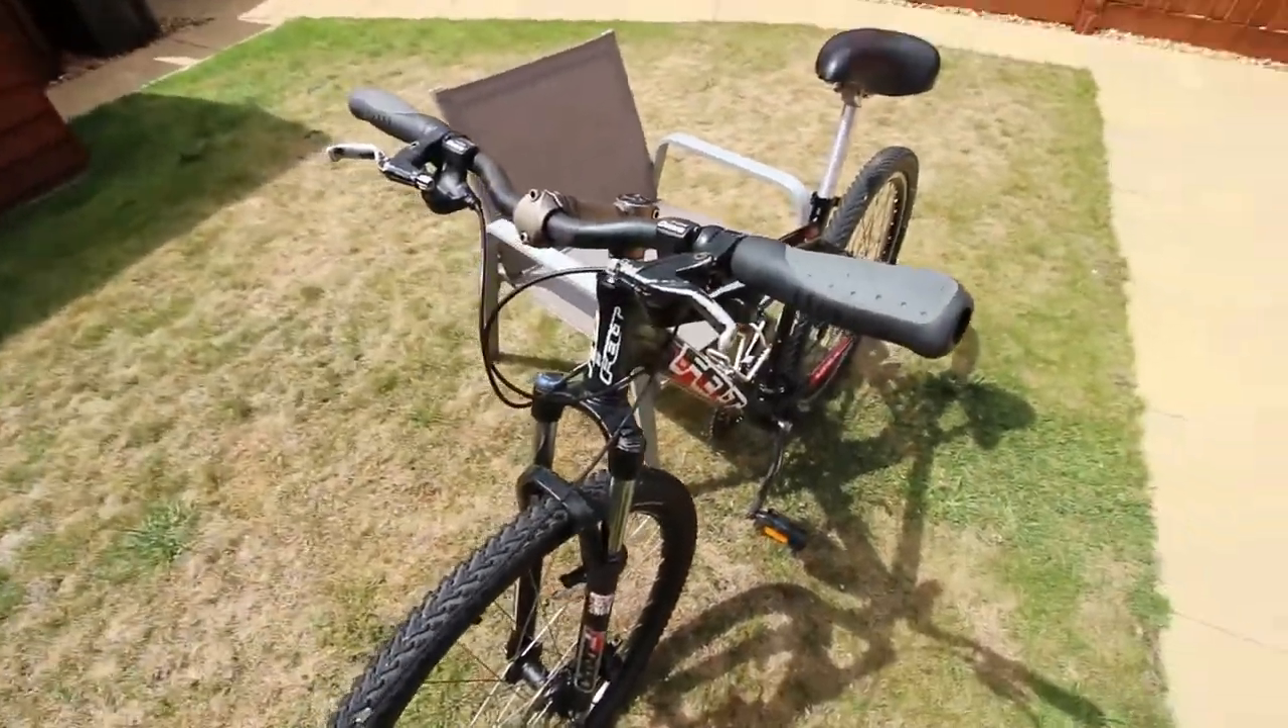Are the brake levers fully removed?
No.